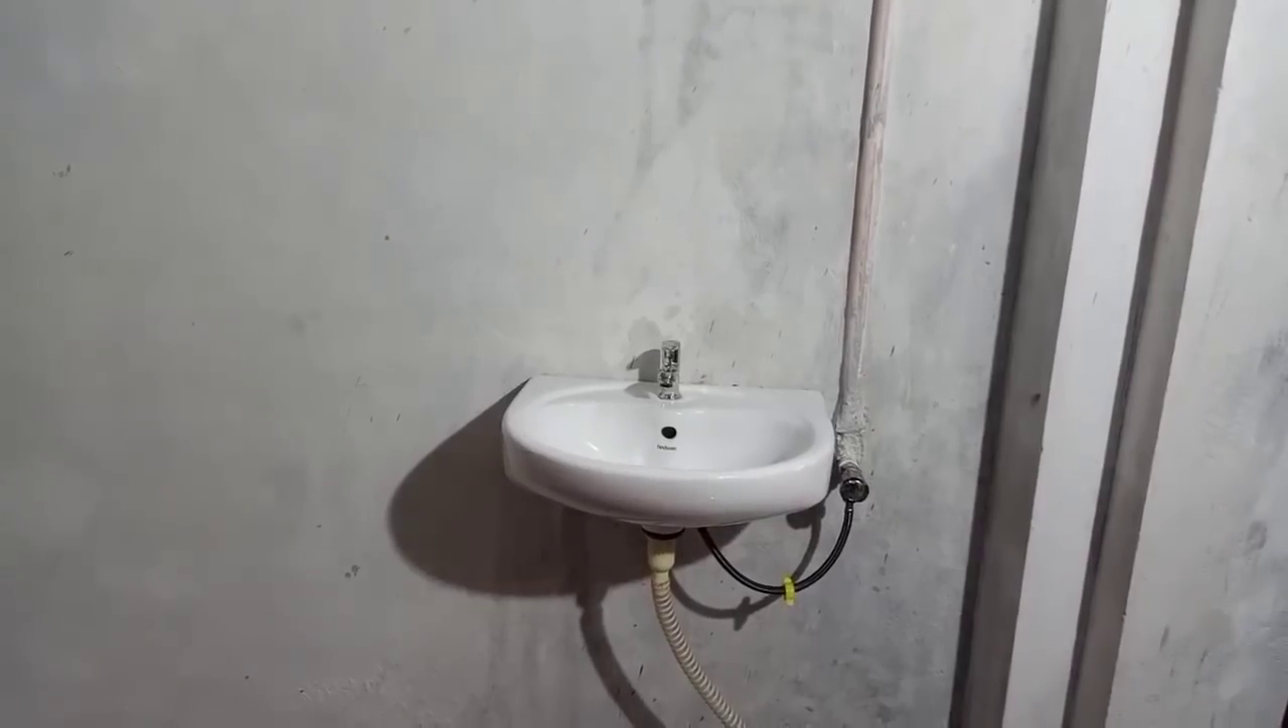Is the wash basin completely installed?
Yes.